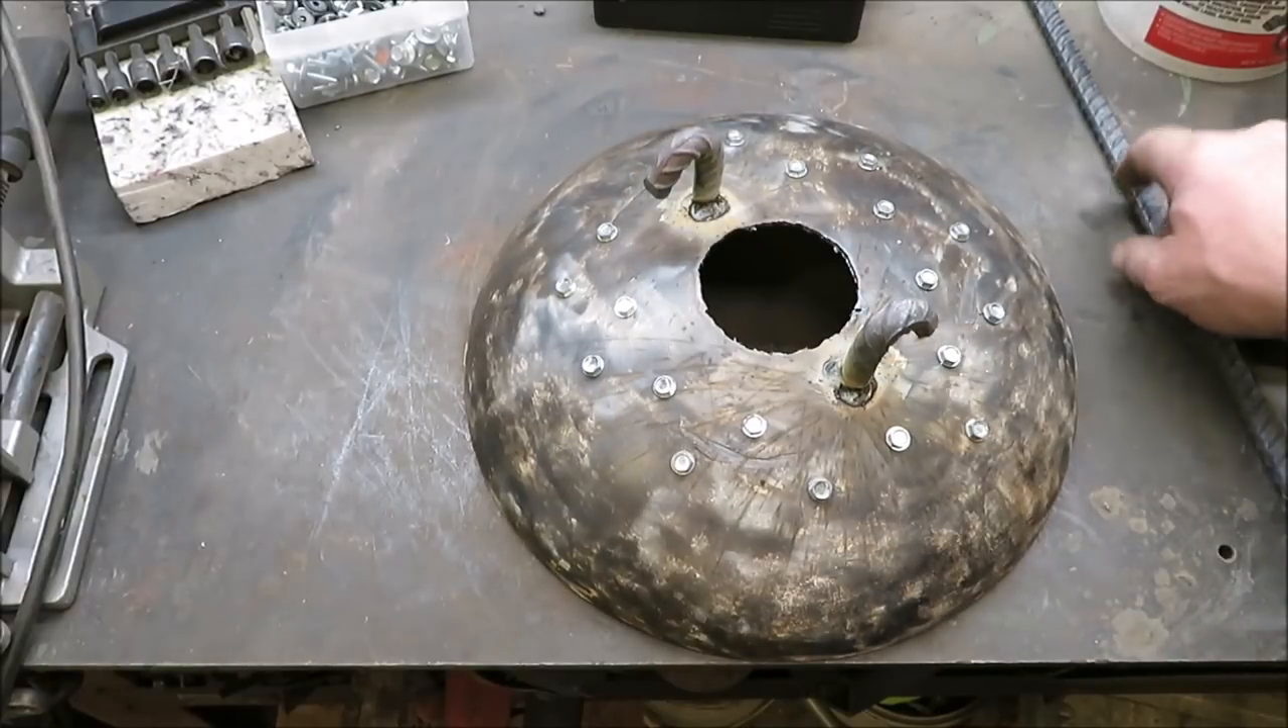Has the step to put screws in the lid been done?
Yes.